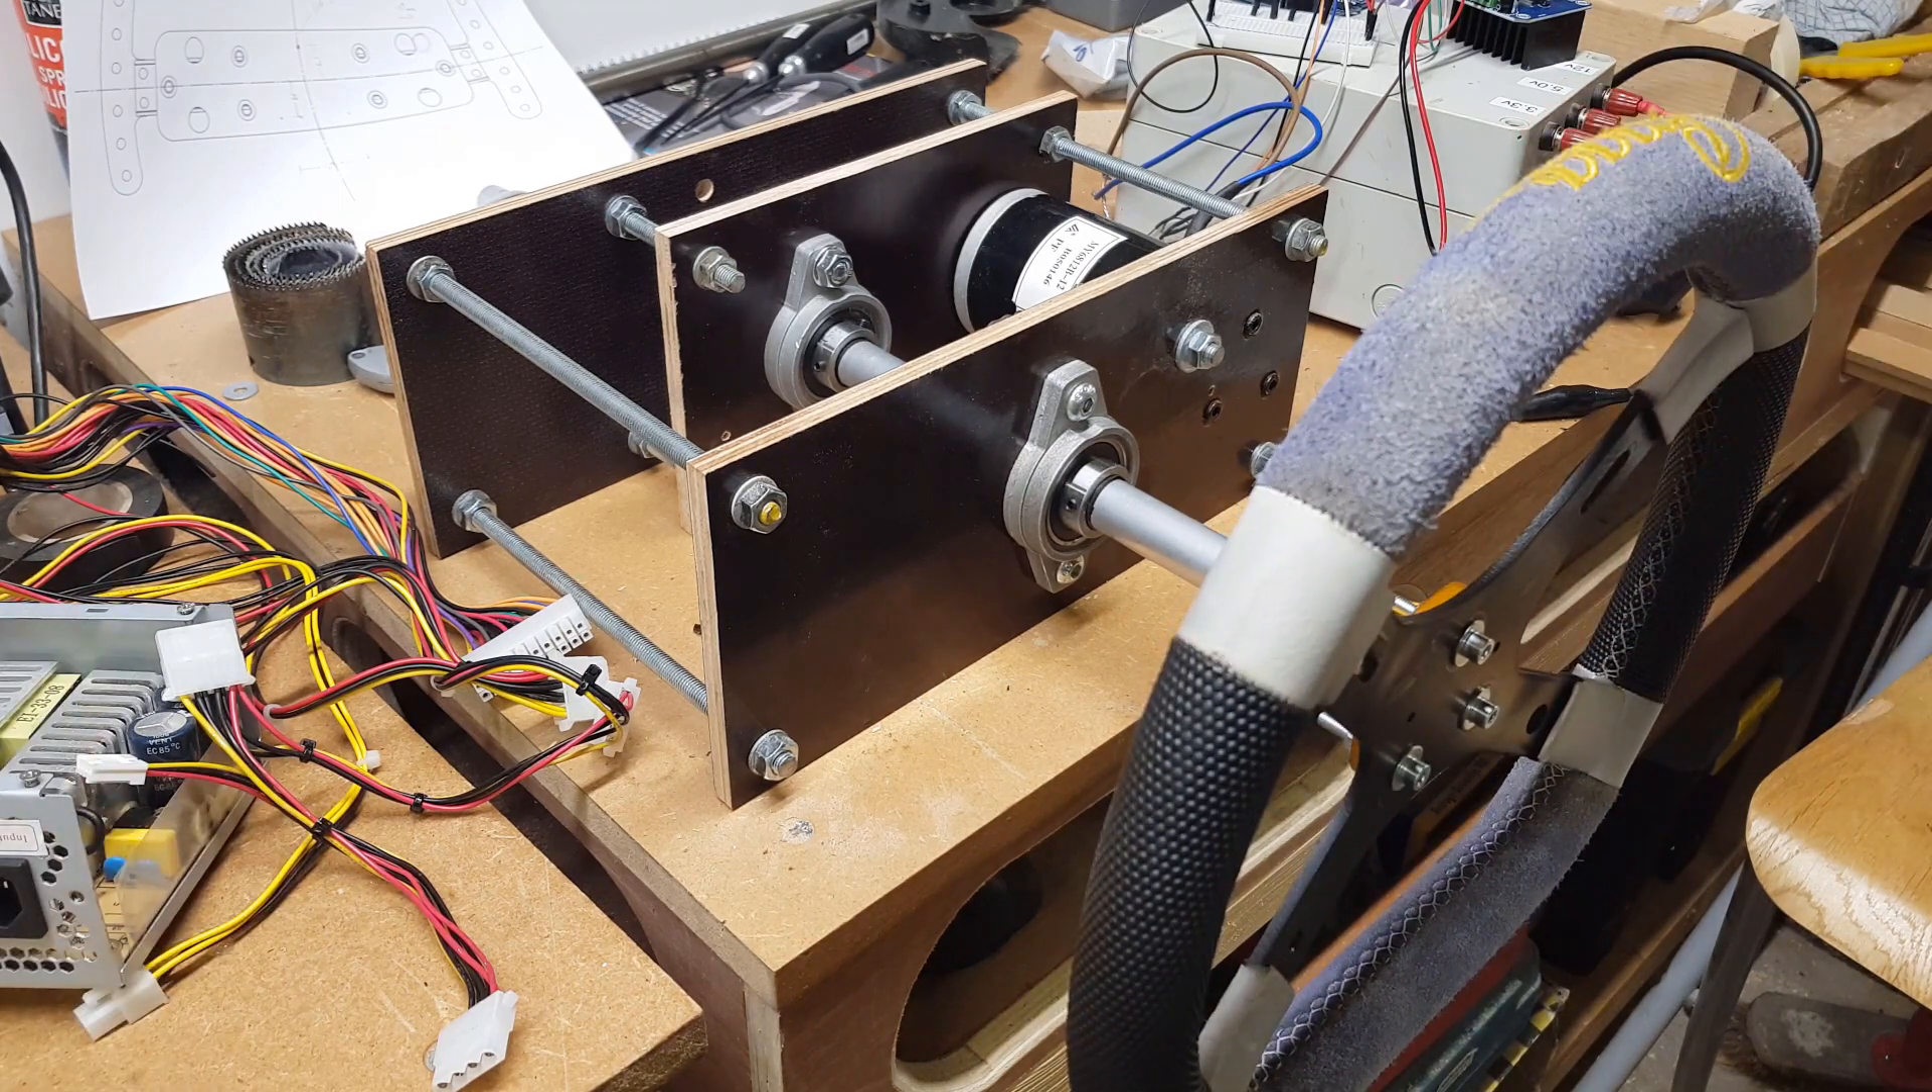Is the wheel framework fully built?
Yes.